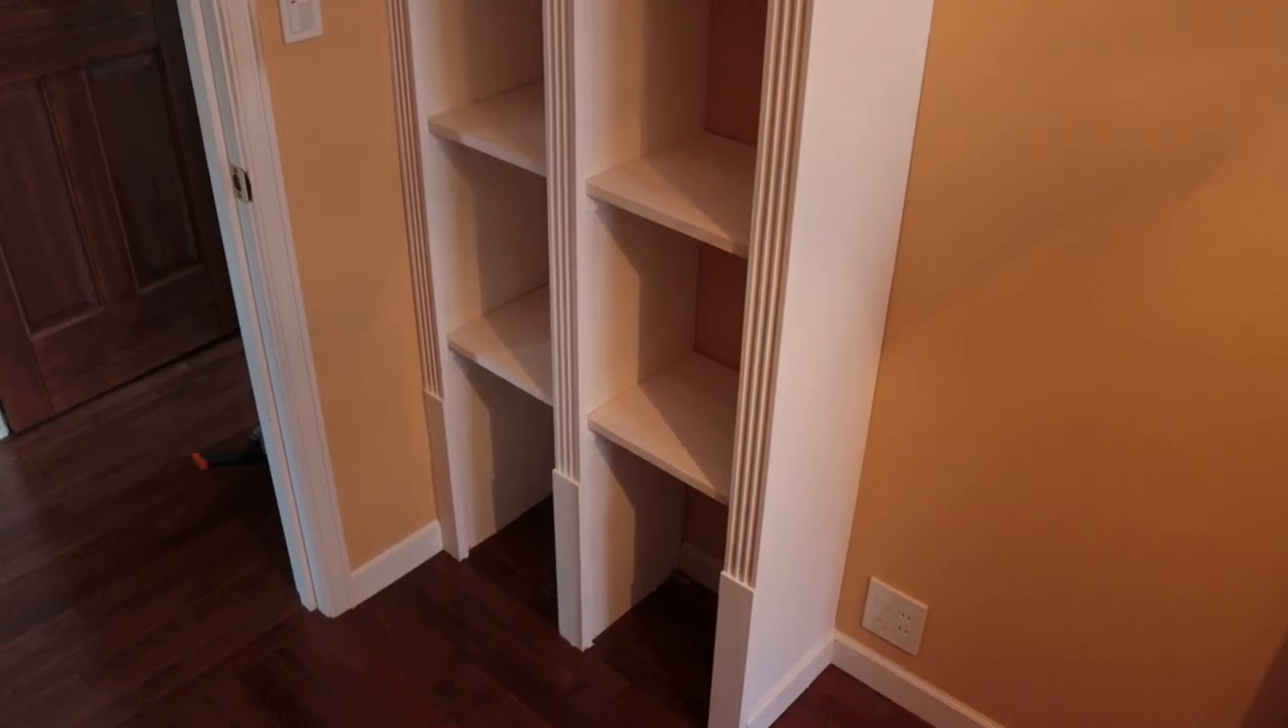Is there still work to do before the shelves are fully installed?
No.